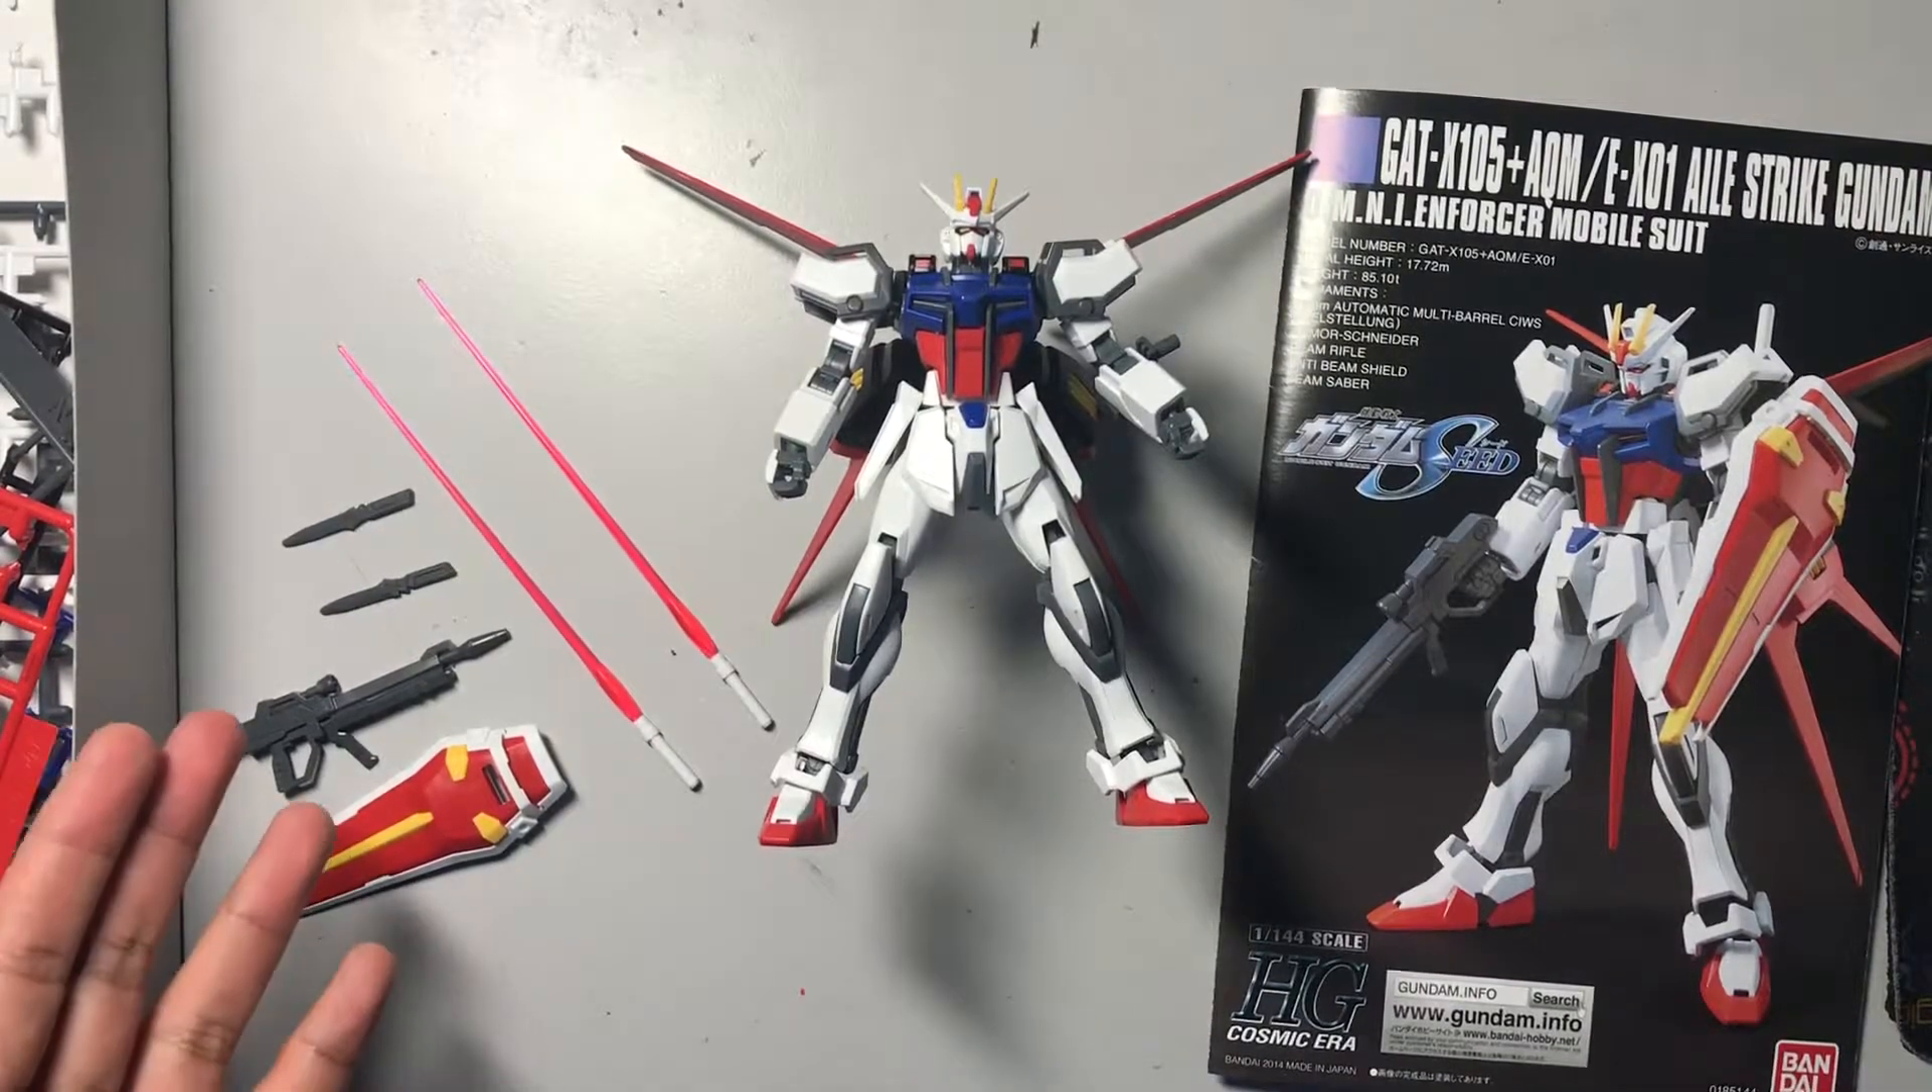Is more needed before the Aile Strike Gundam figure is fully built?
No.